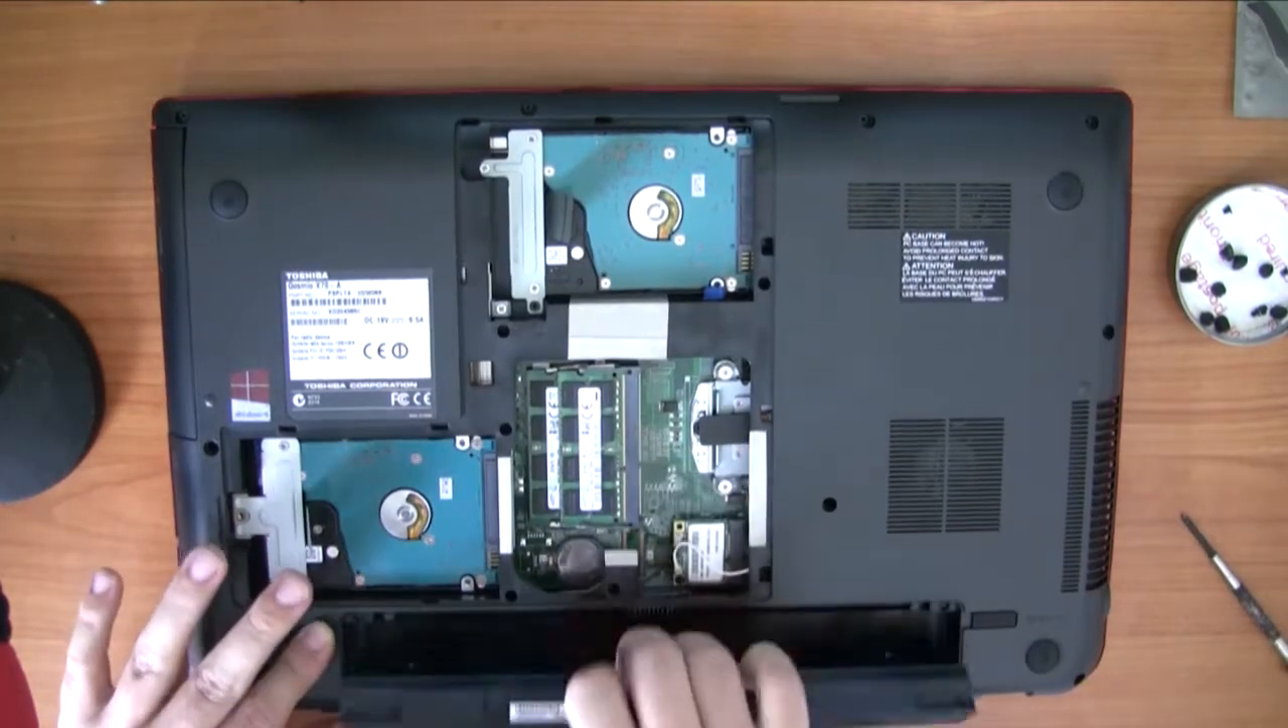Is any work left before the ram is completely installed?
No.